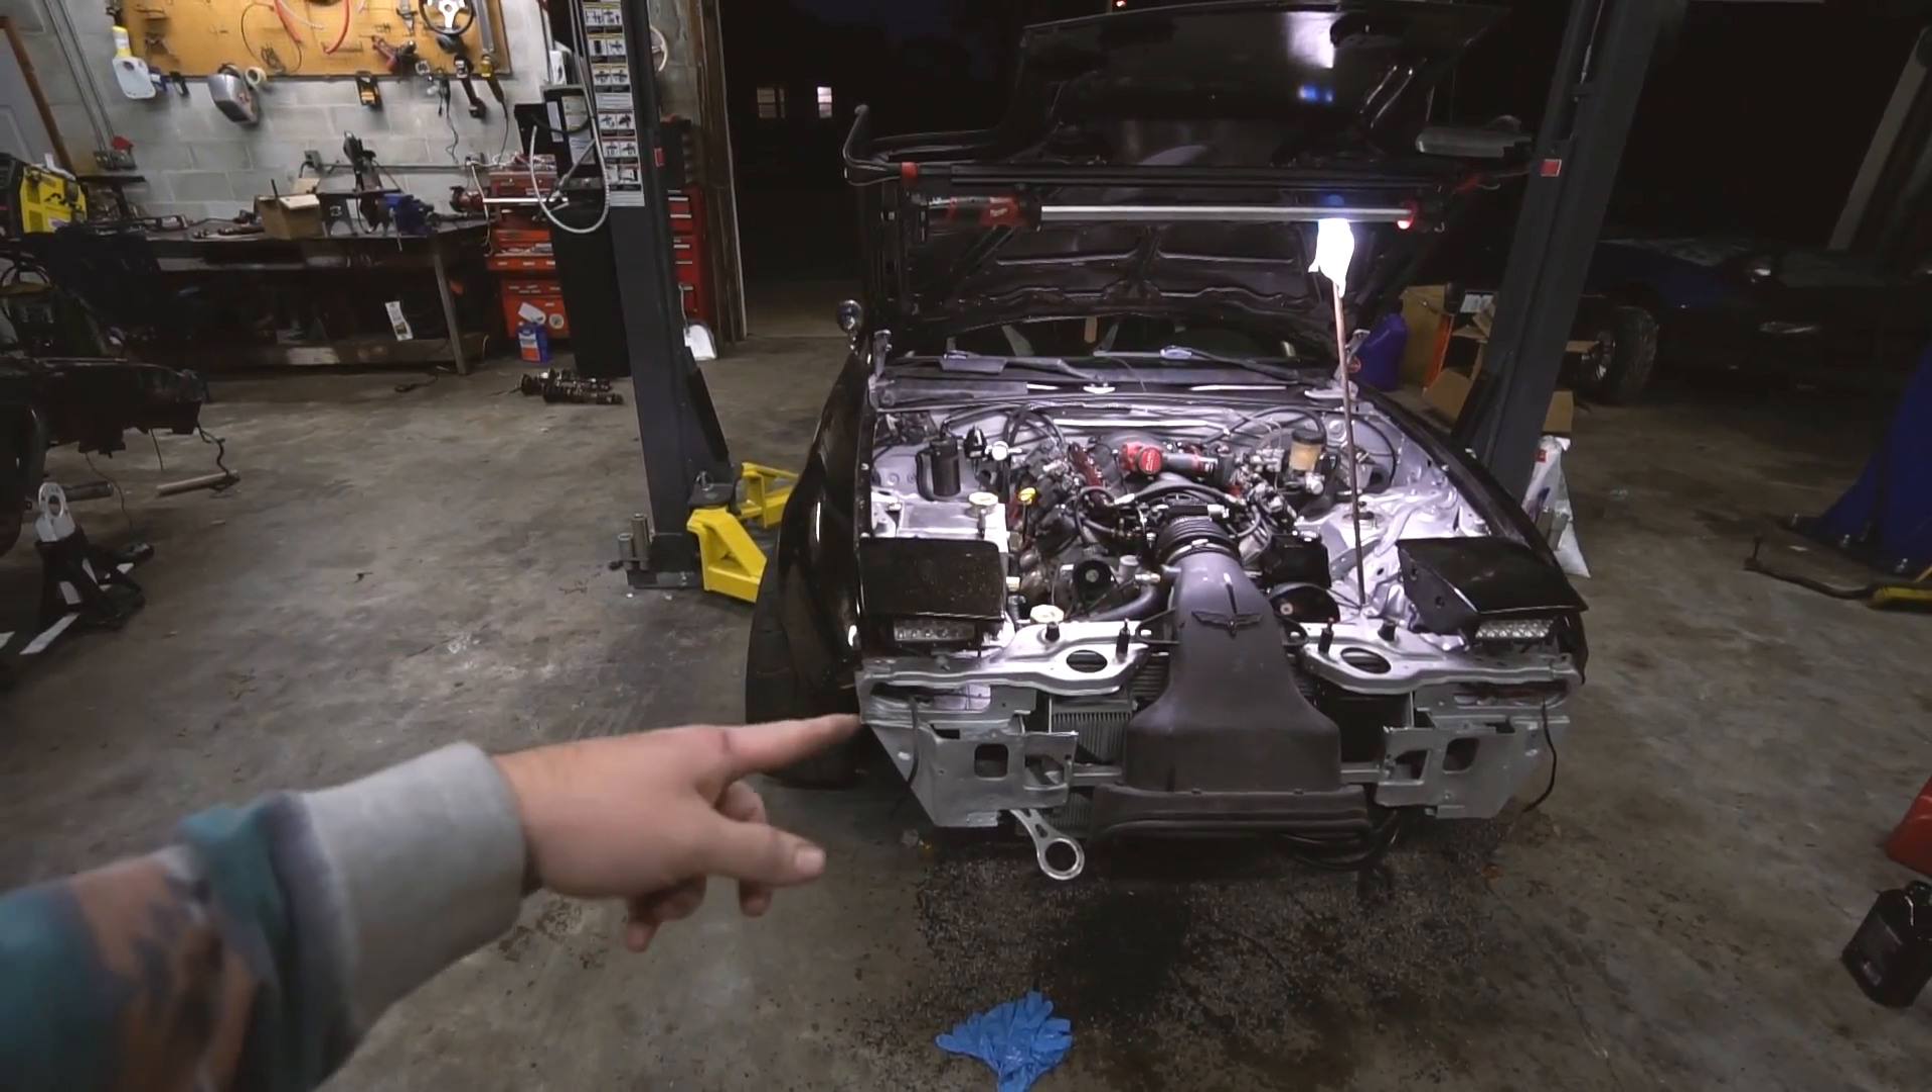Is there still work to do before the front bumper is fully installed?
Yes.